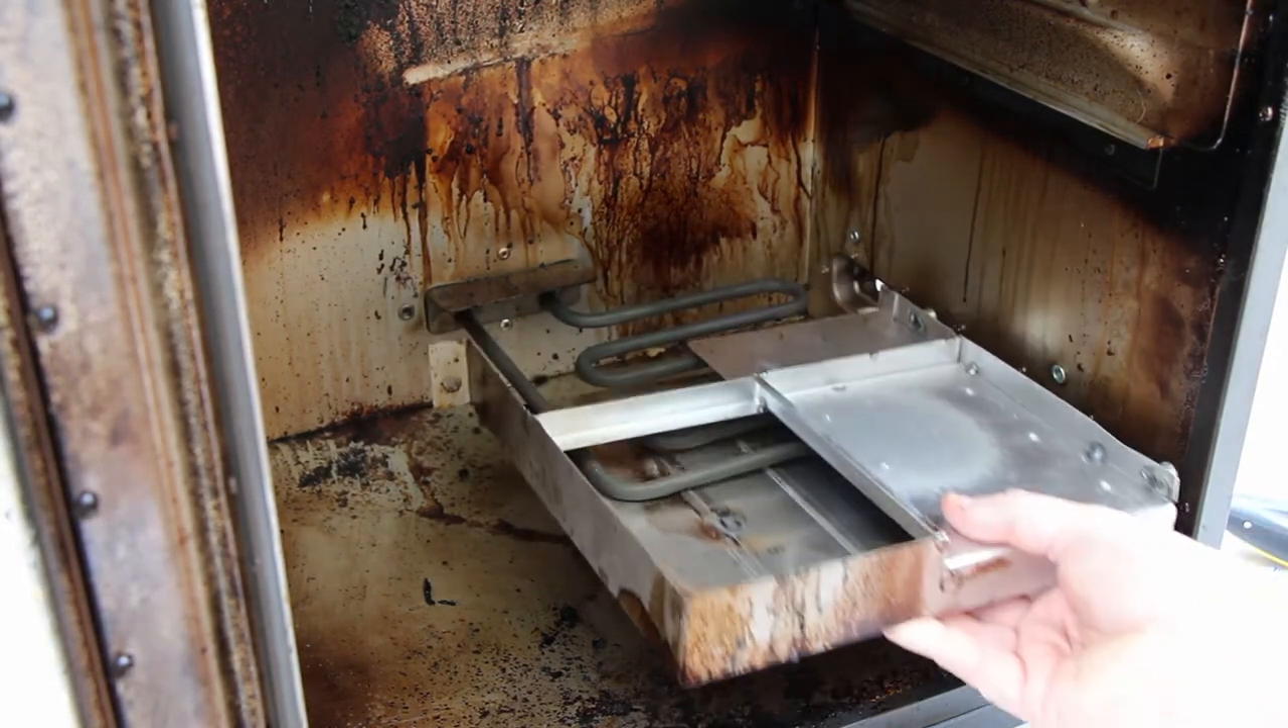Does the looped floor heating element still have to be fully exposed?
Yes.